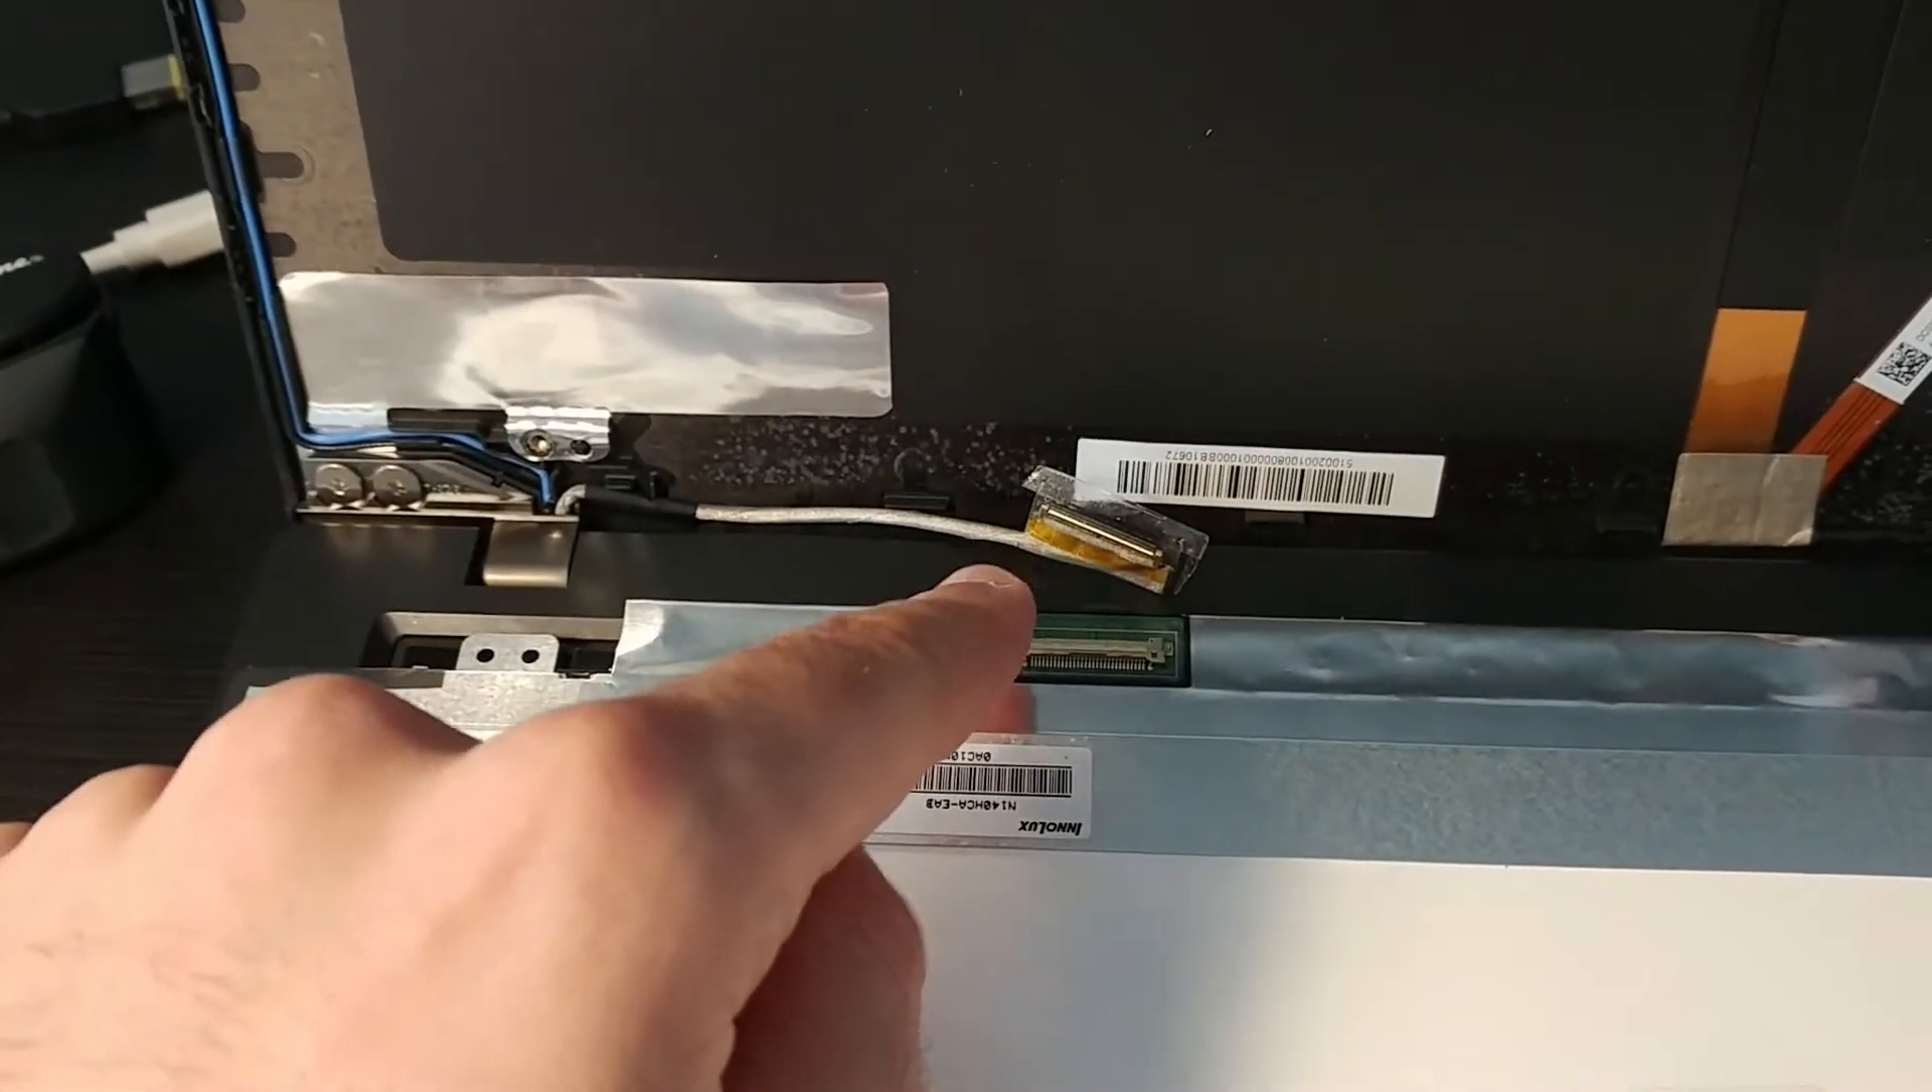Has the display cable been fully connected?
No.